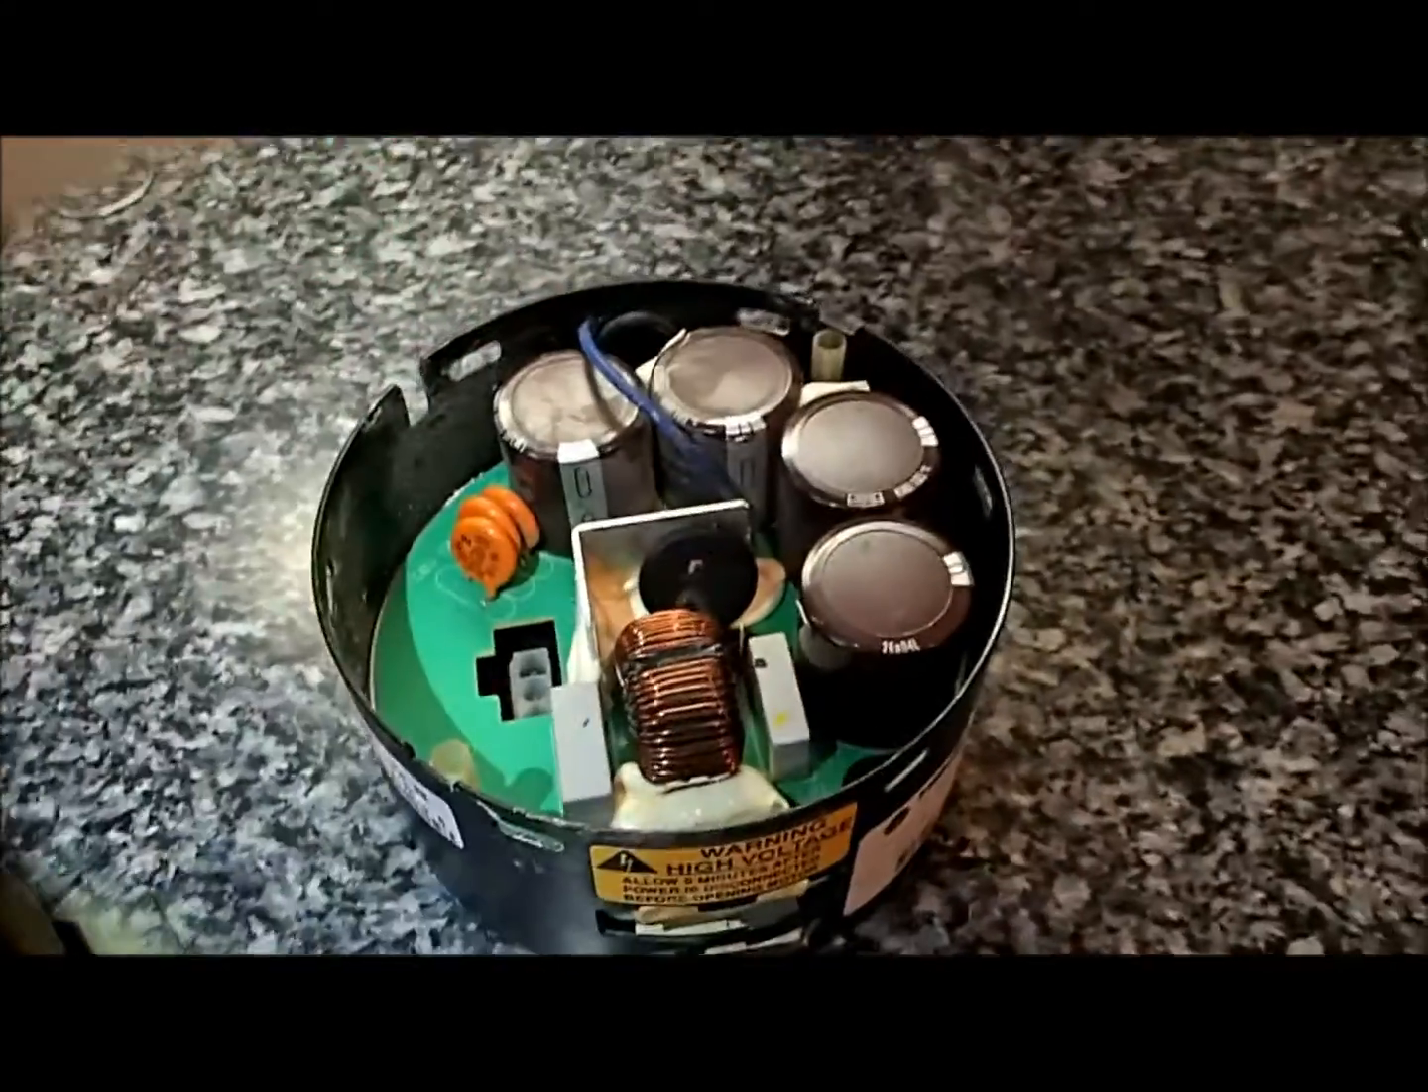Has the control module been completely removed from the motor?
Yes.